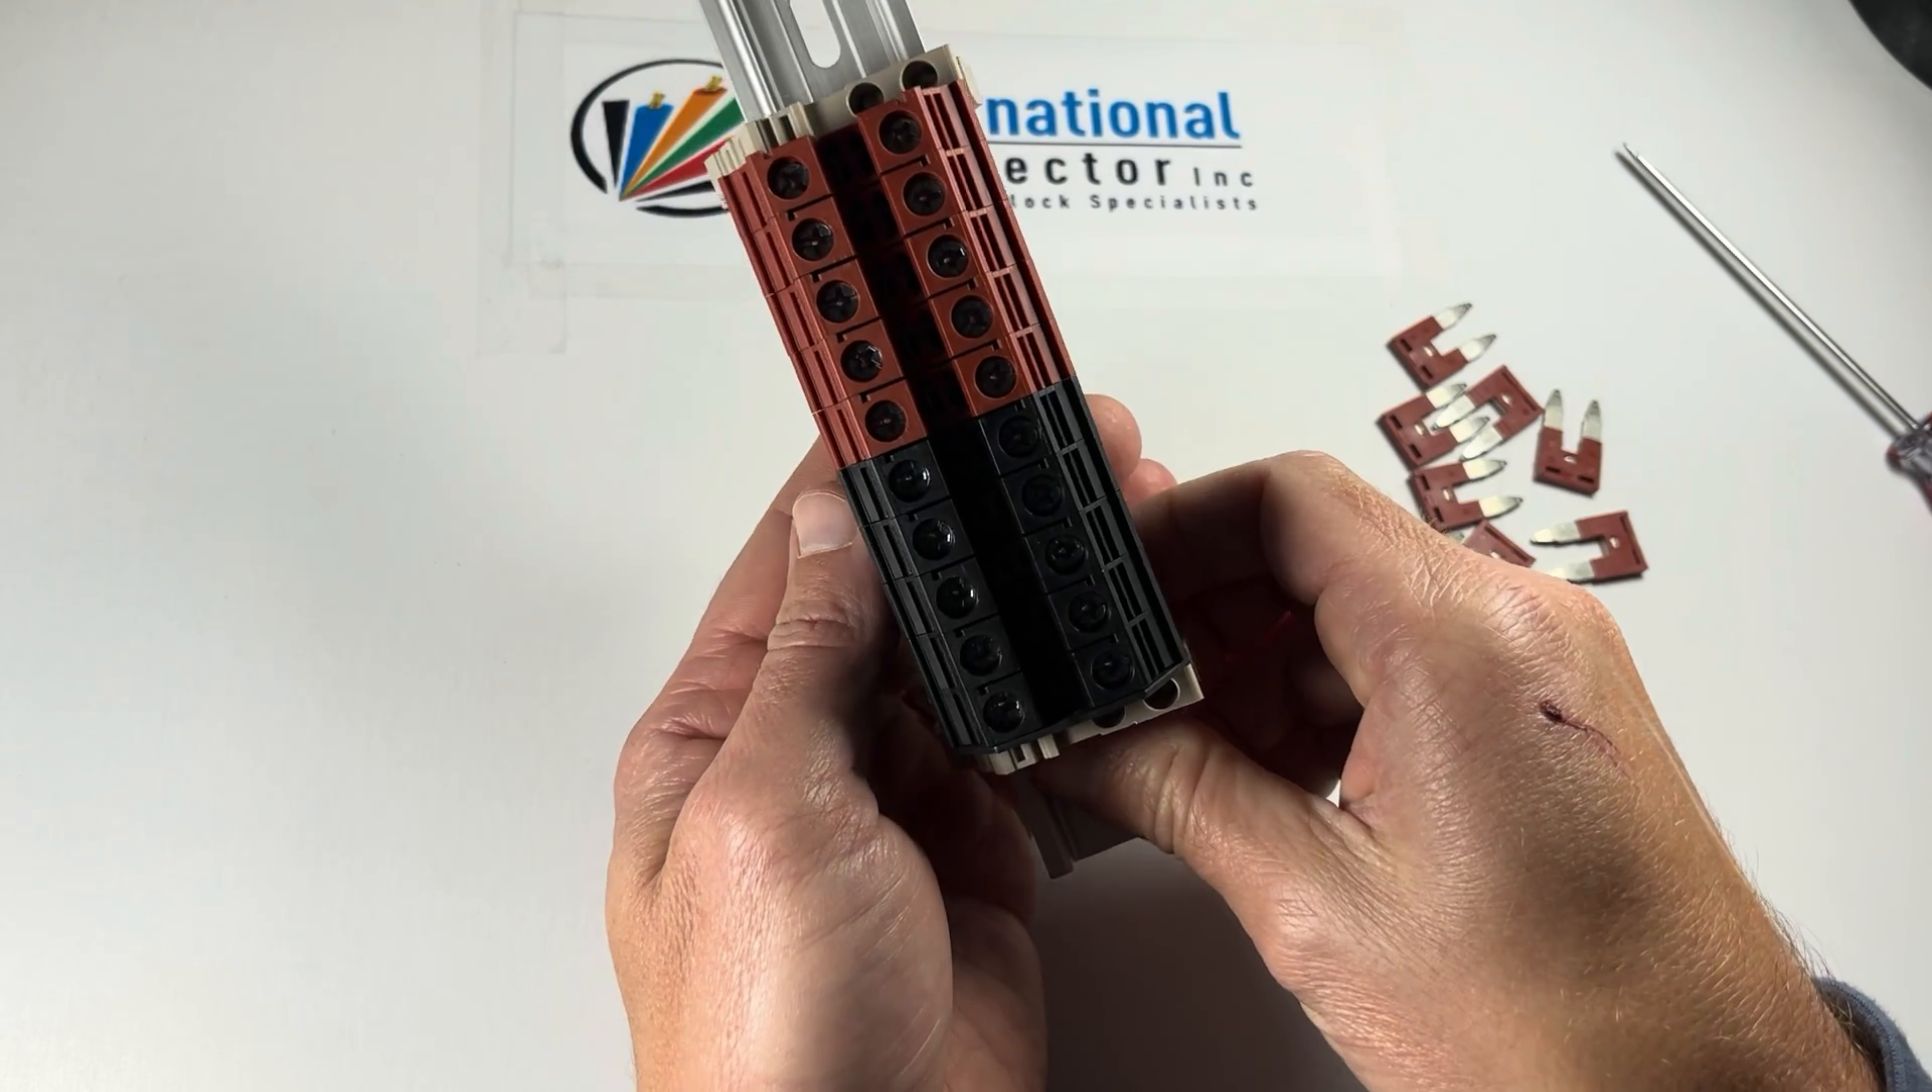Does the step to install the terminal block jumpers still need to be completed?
Yes.